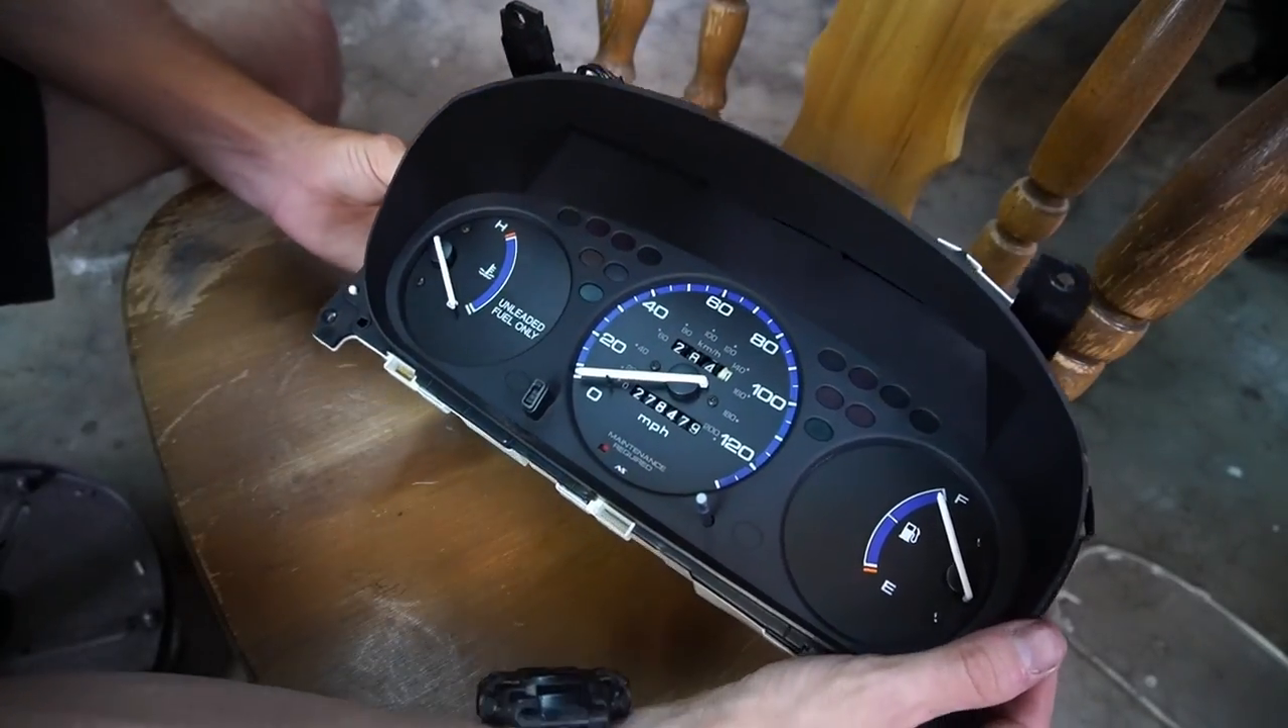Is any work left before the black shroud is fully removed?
Yes.